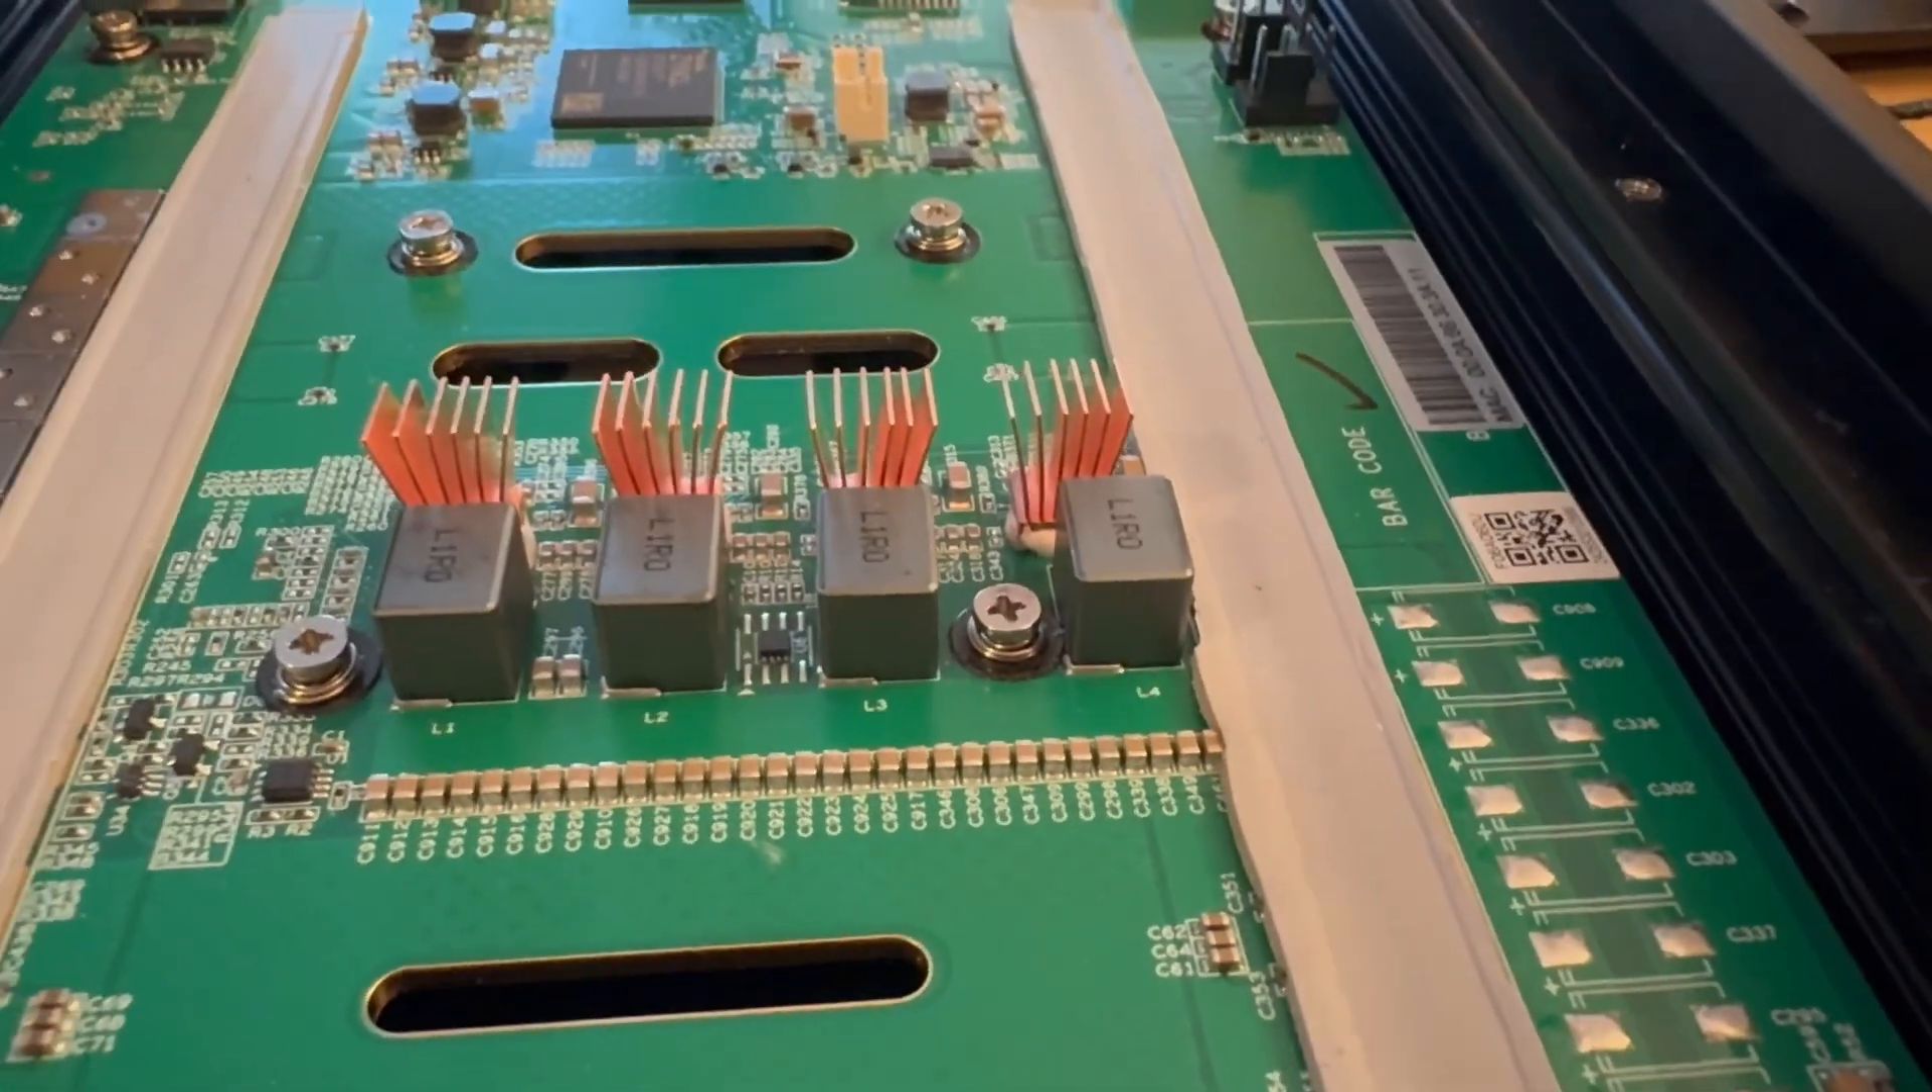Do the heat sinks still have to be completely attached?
No.